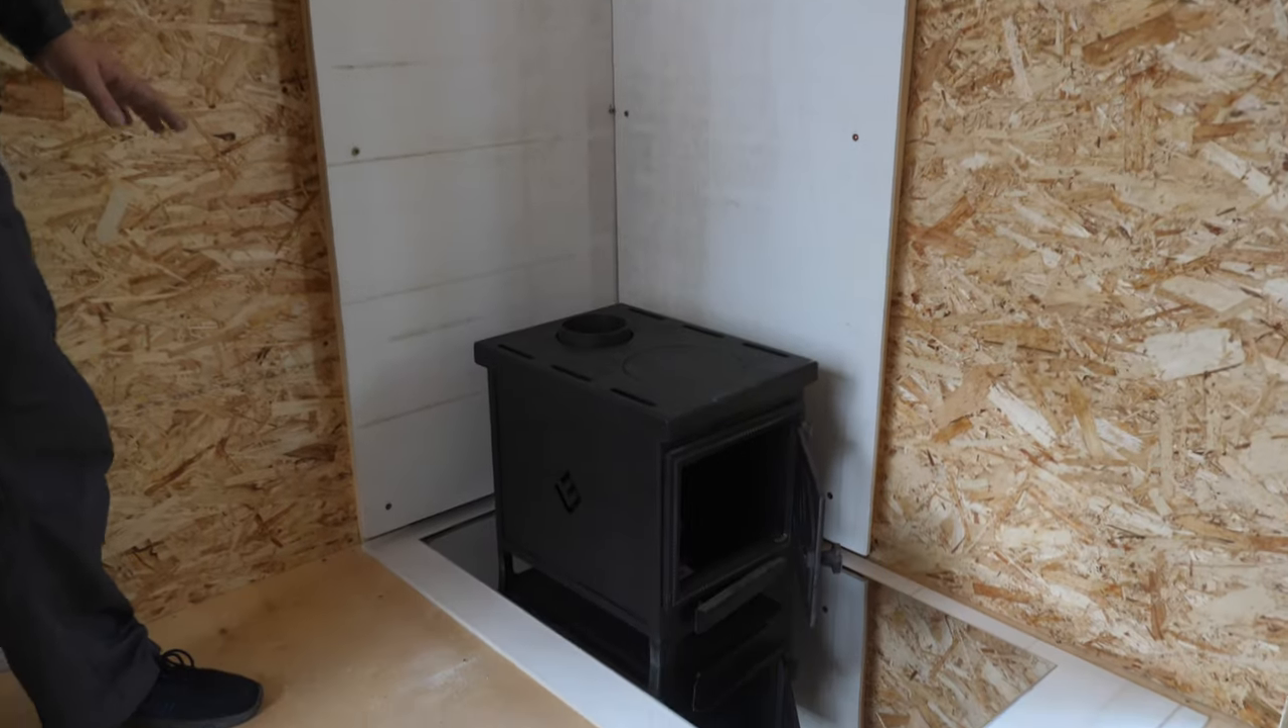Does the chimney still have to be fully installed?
Yes.